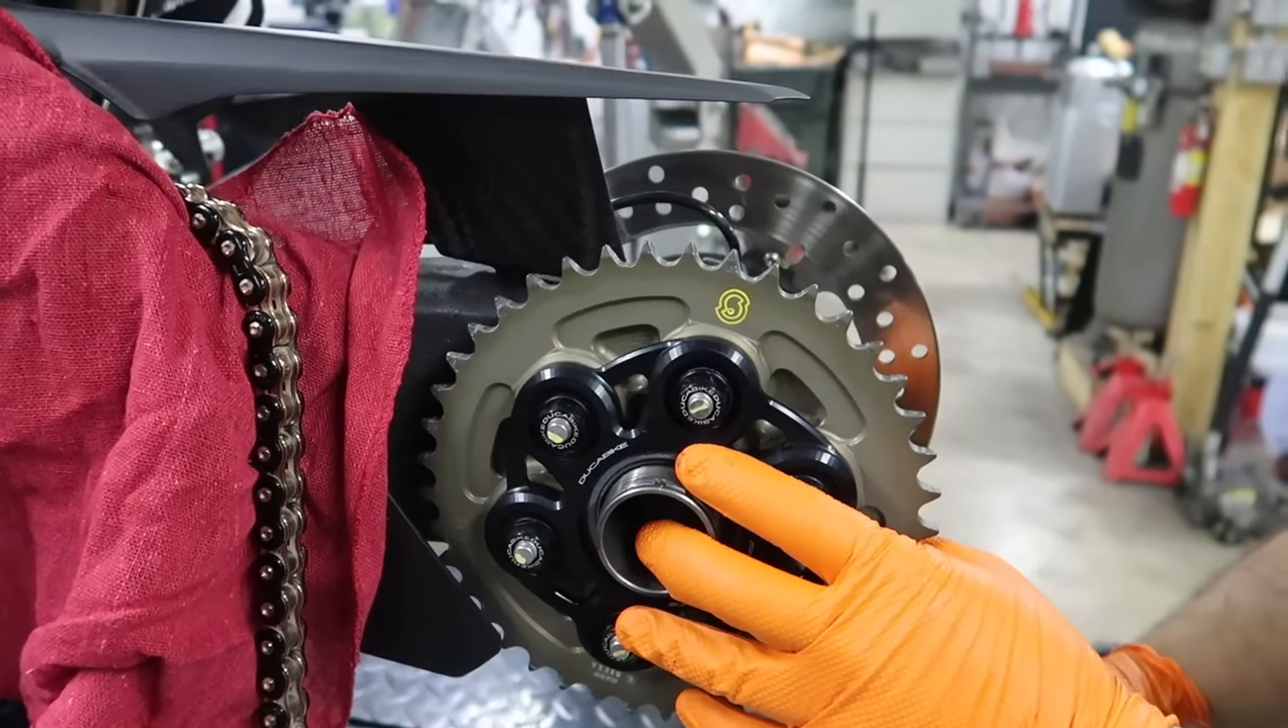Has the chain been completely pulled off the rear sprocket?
Yes.